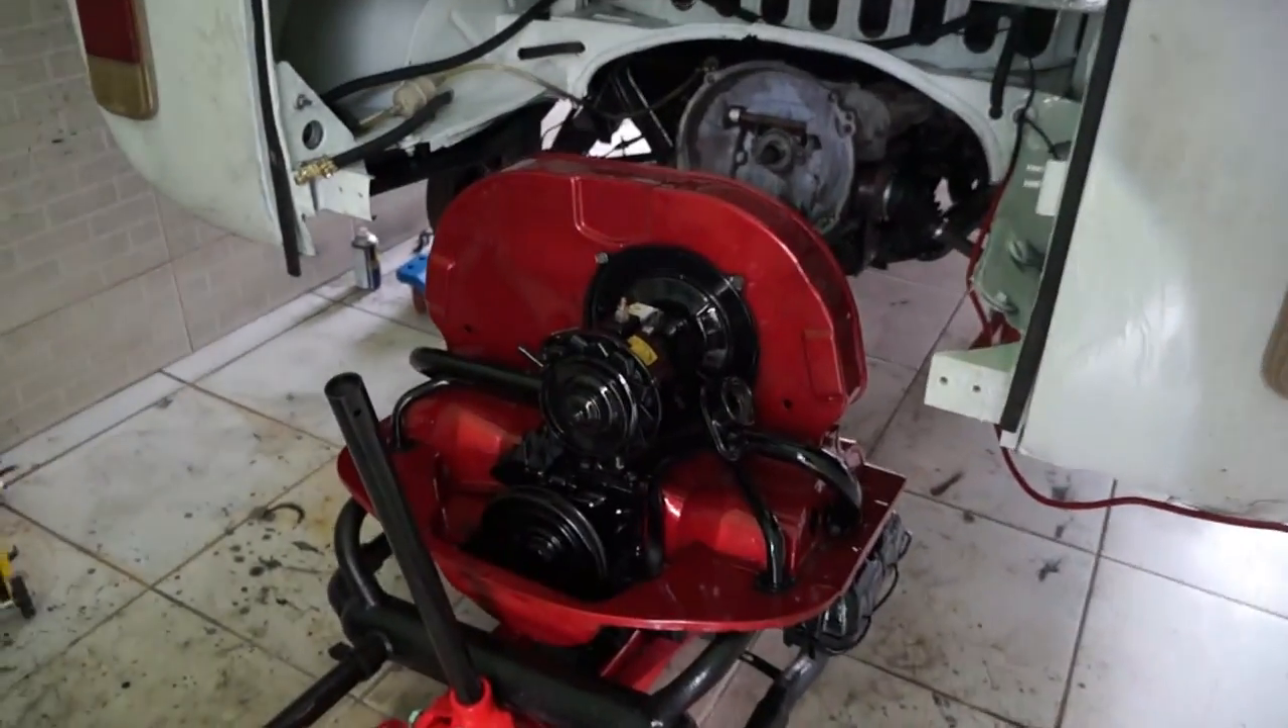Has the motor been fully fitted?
No.